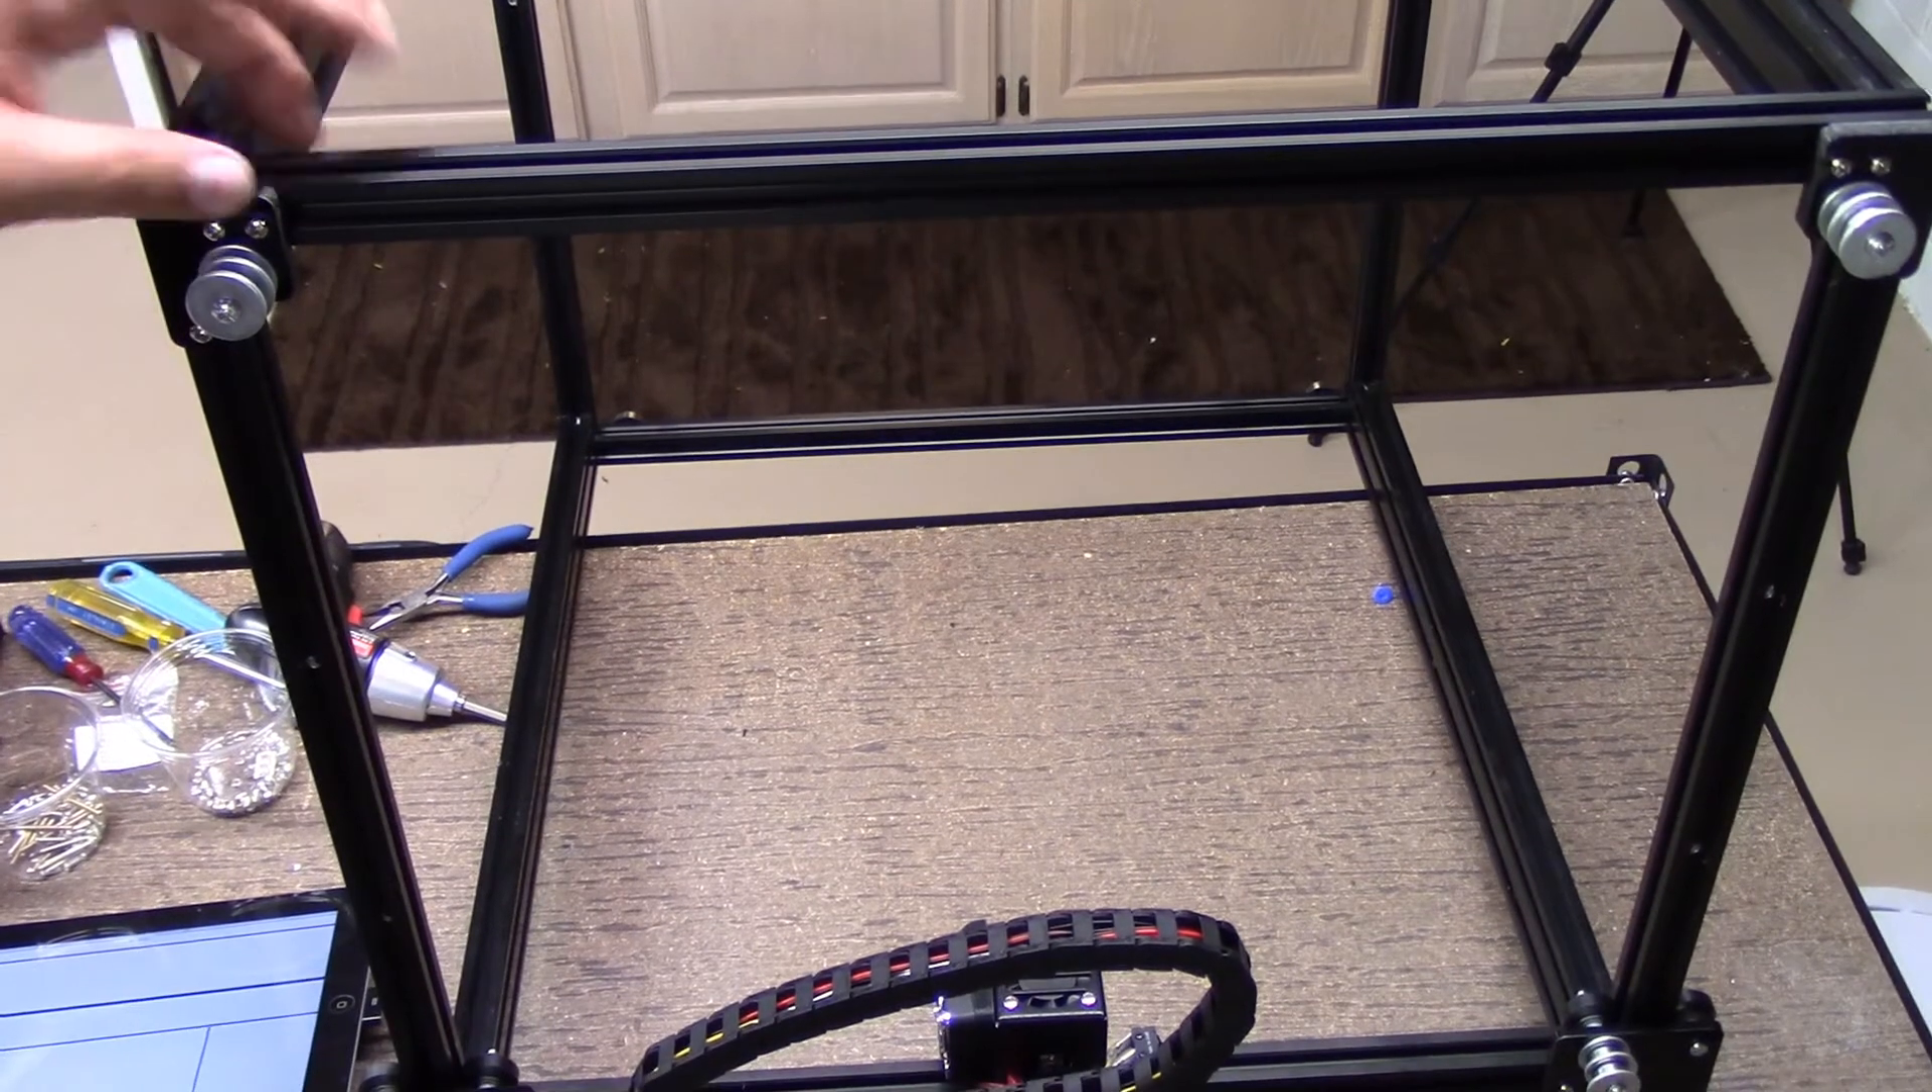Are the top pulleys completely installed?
Yes.